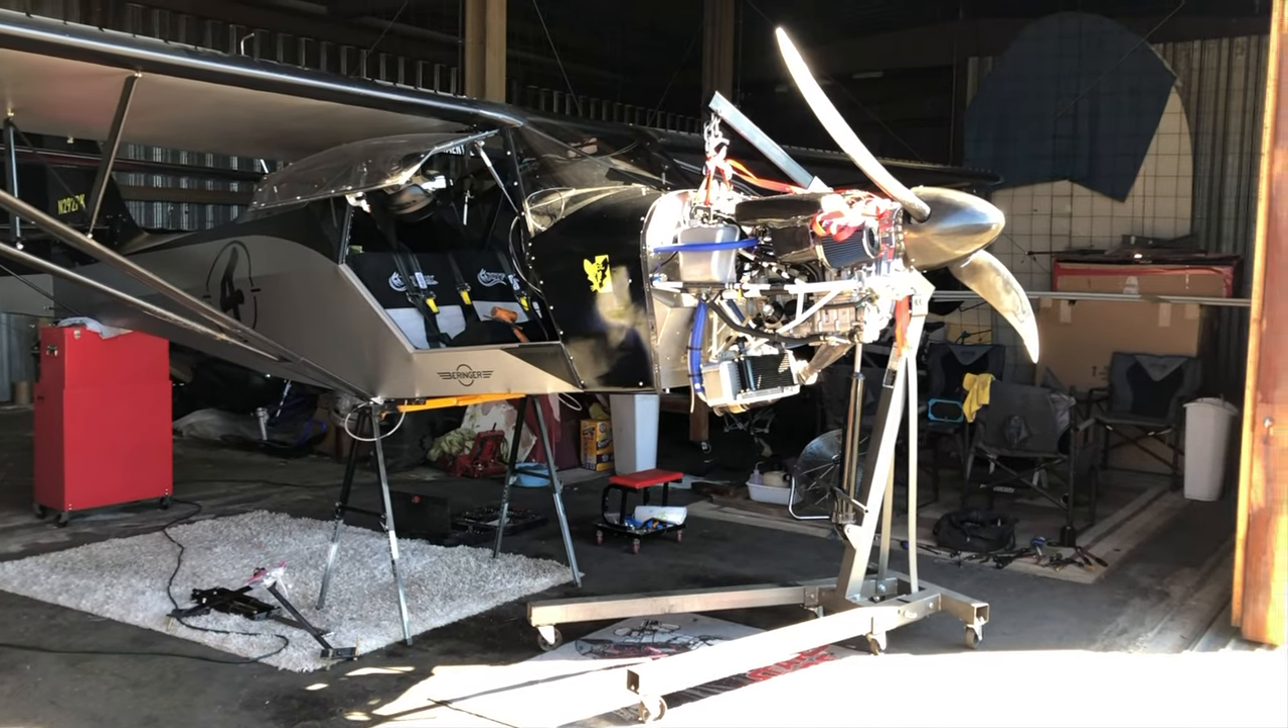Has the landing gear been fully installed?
No.